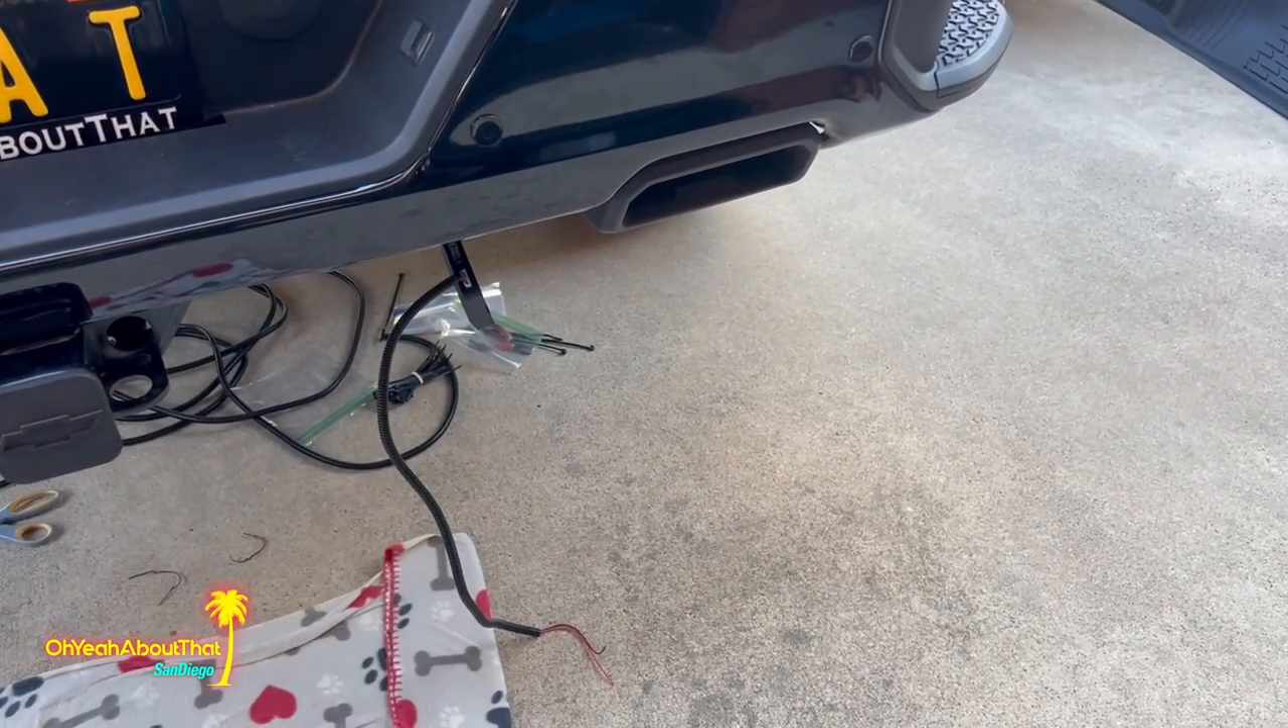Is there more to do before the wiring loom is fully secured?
Yes.